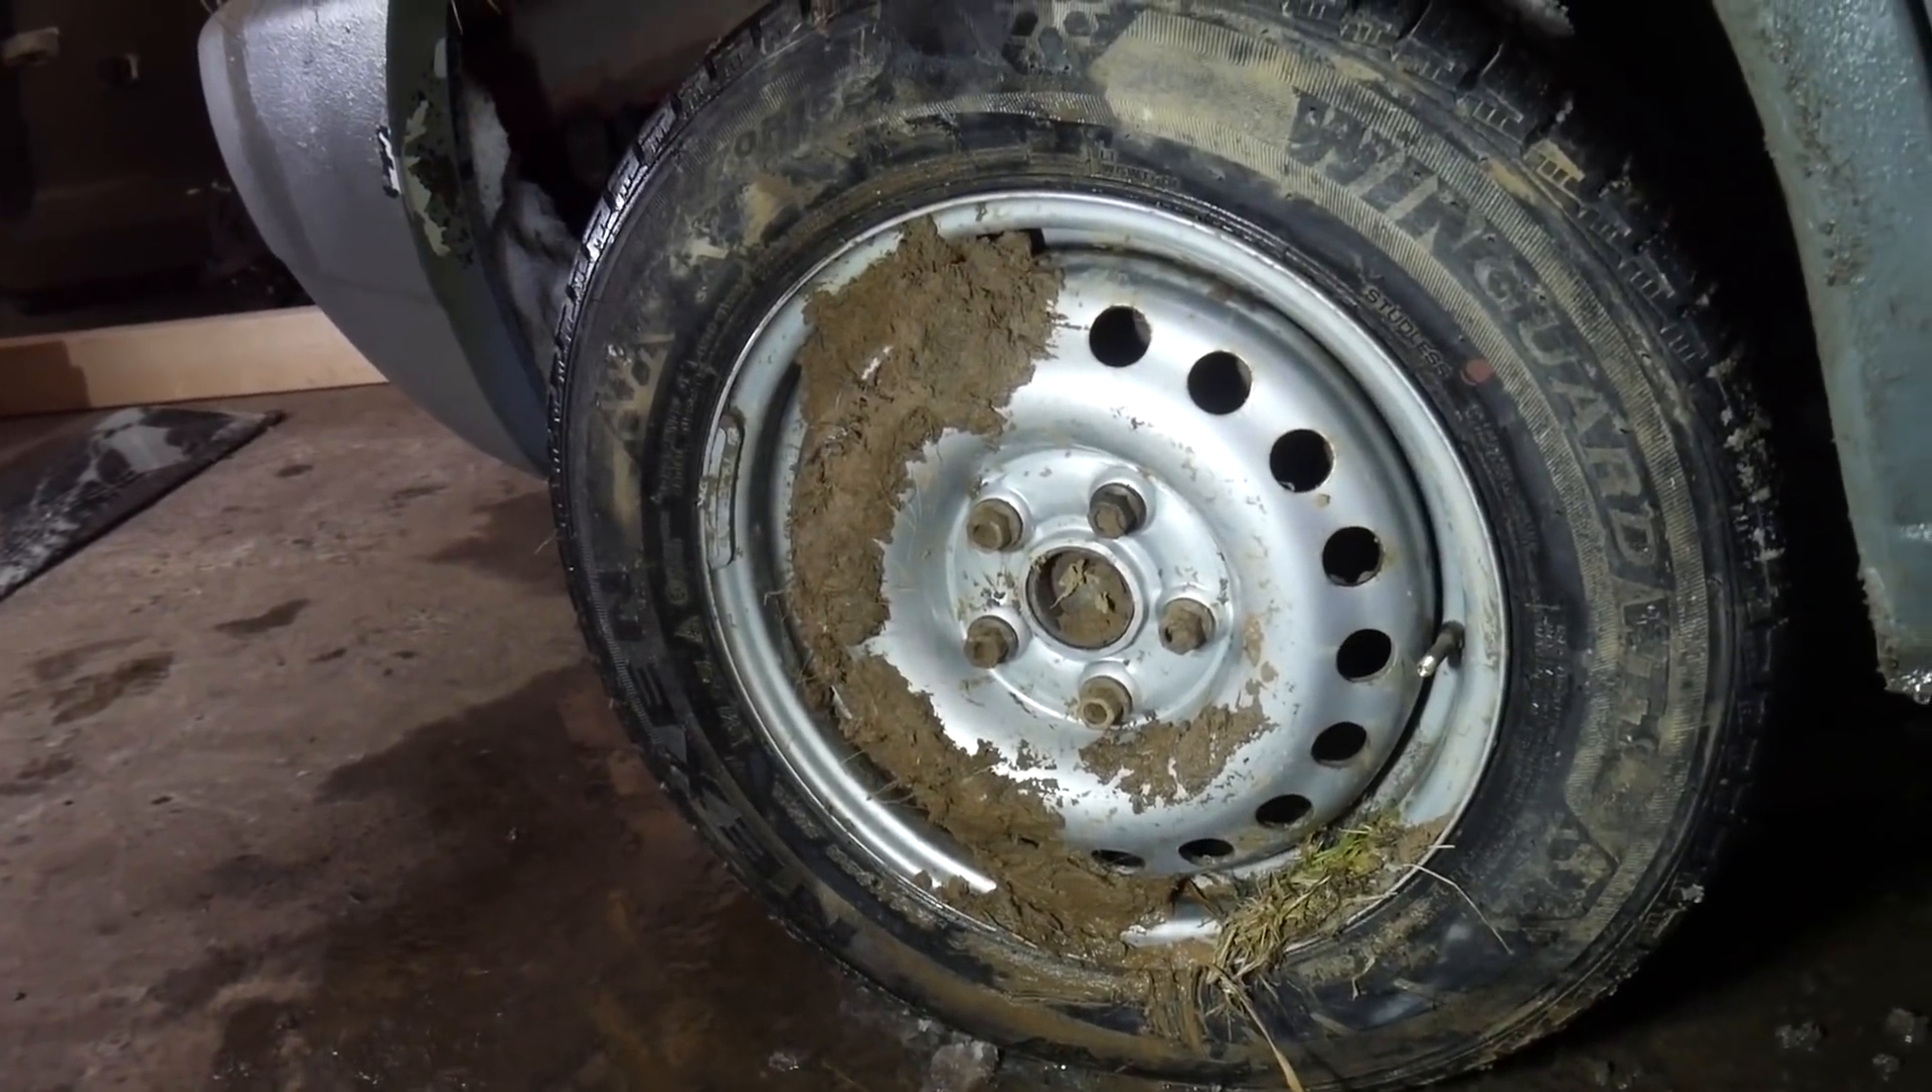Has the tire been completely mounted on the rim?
Yes.